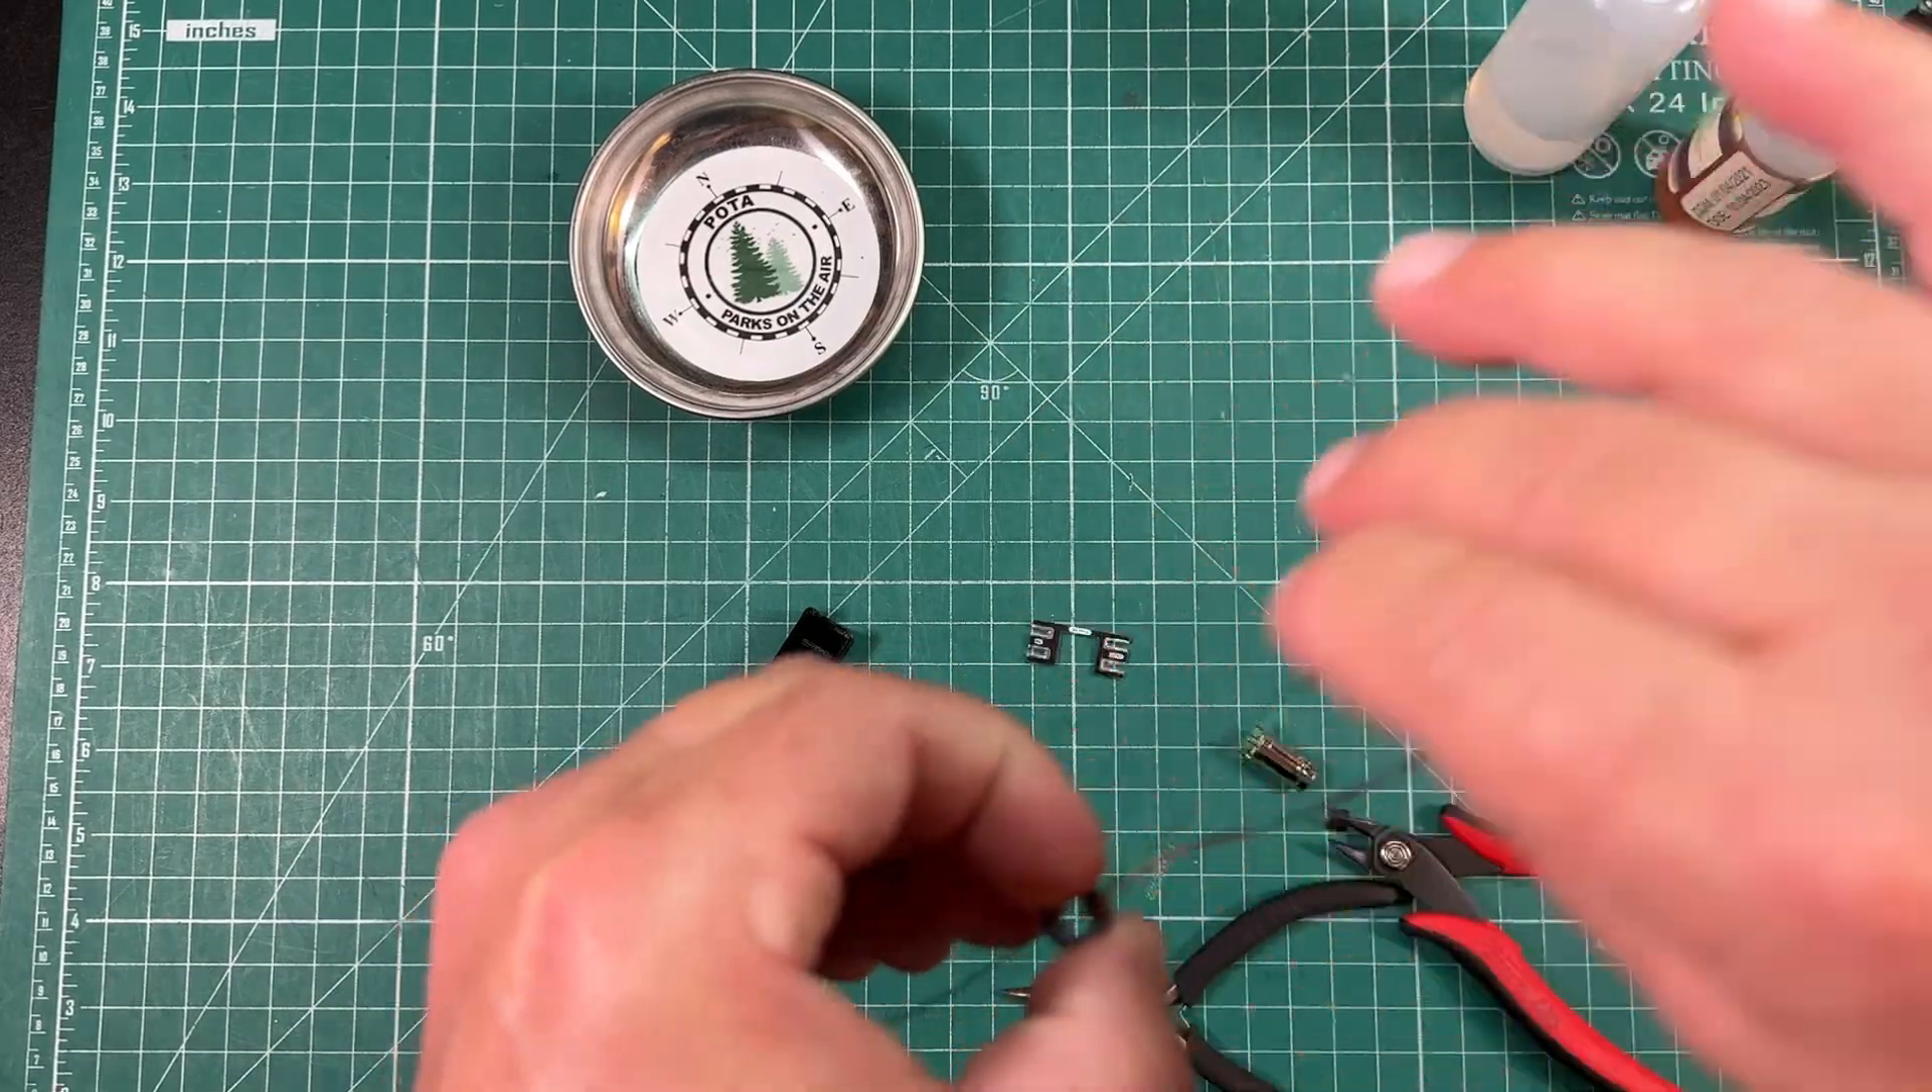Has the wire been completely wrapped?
No.